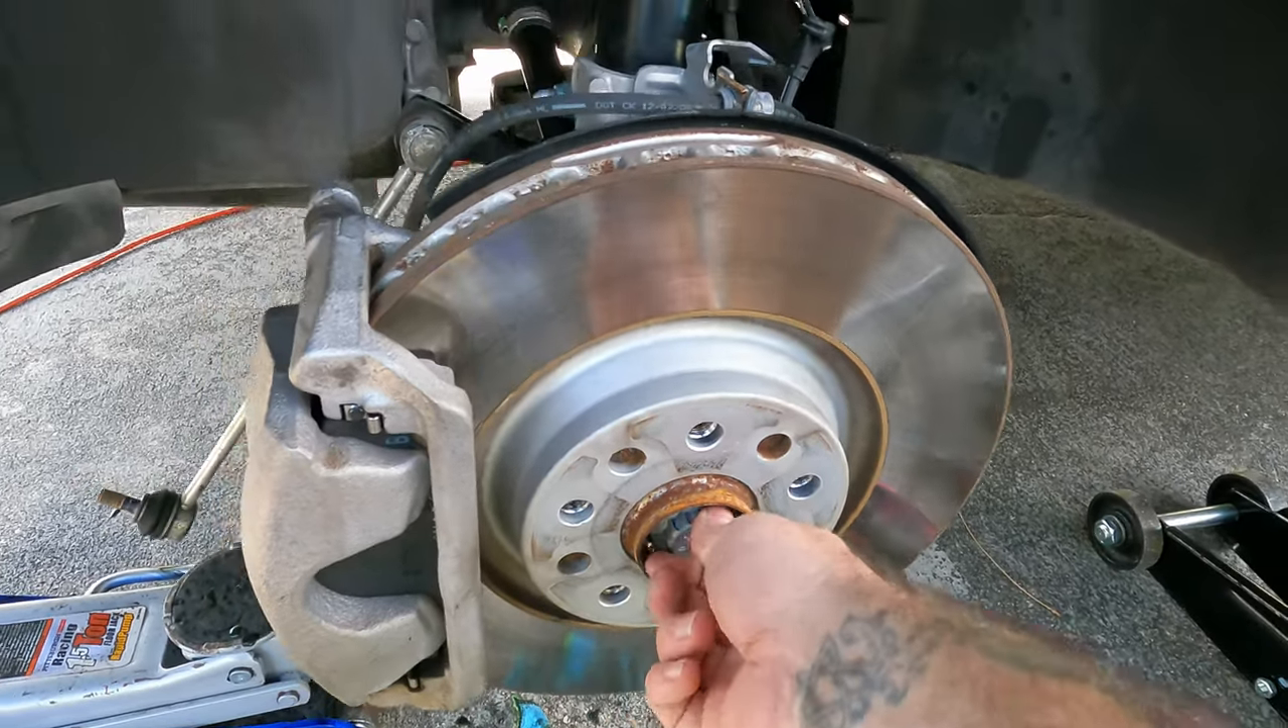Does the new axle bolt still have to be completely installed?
Yes.